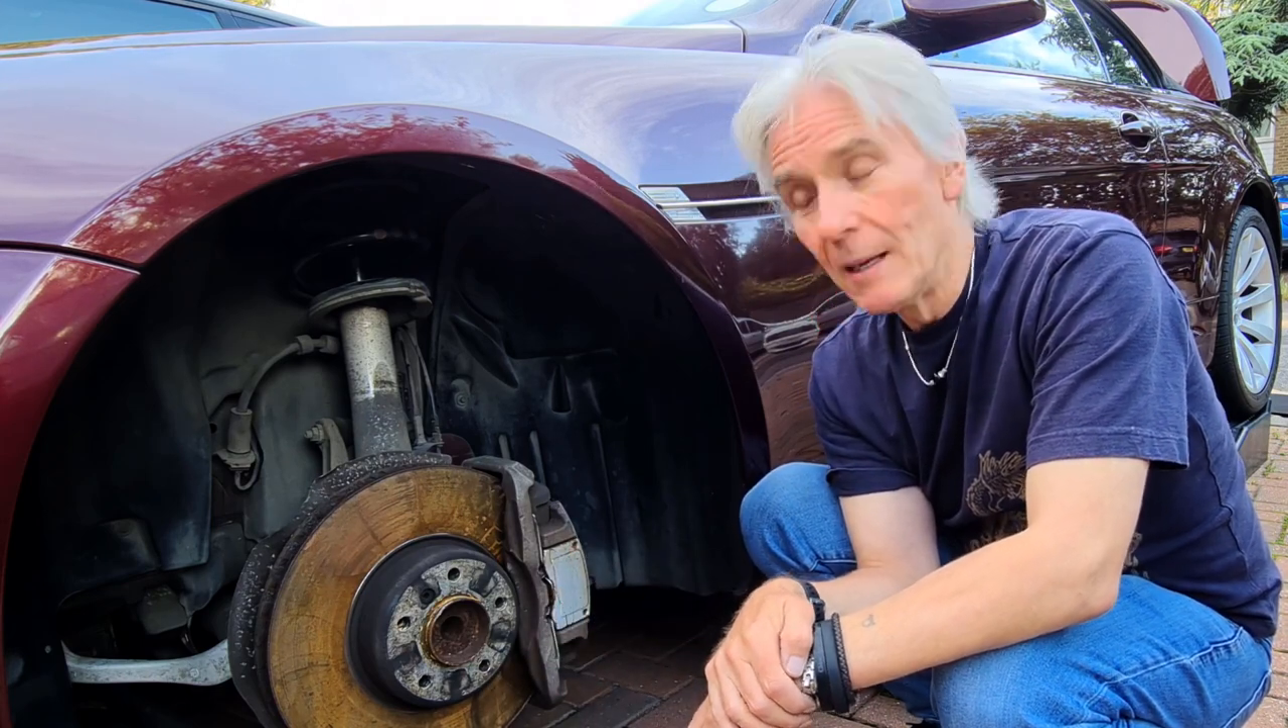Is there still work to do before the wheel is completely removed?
No.